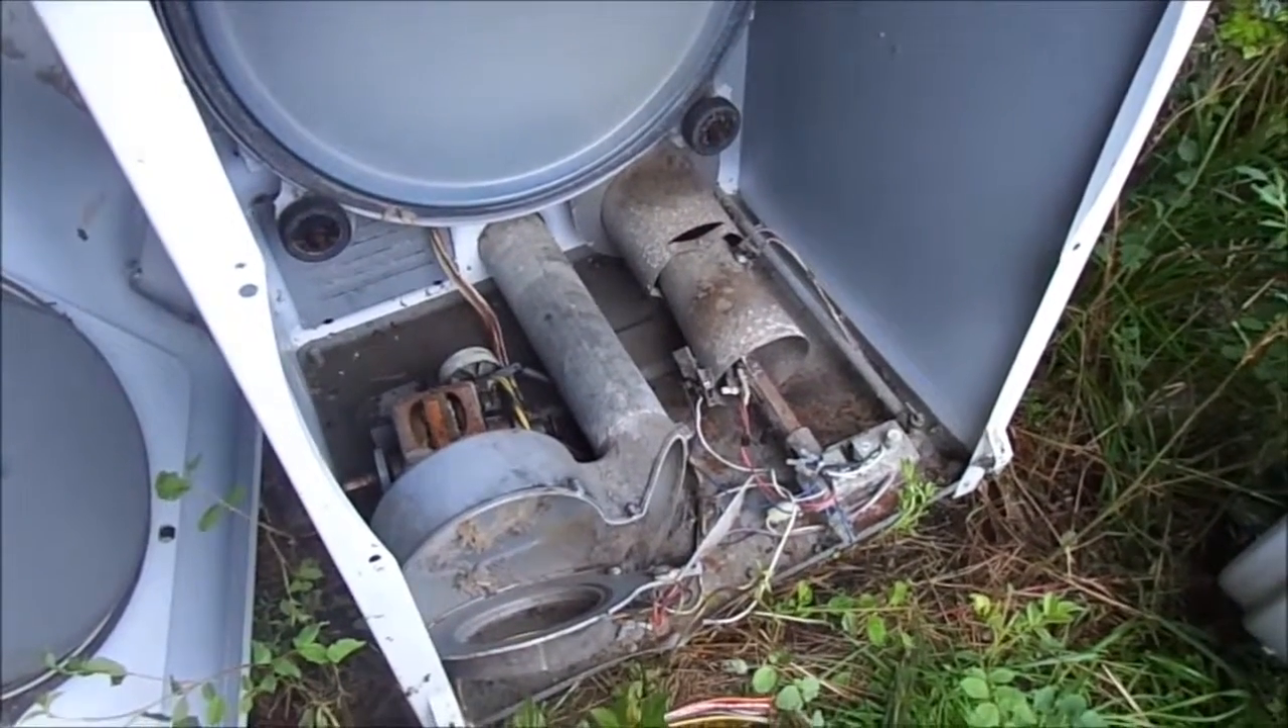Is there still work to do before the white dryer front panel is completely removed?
No.